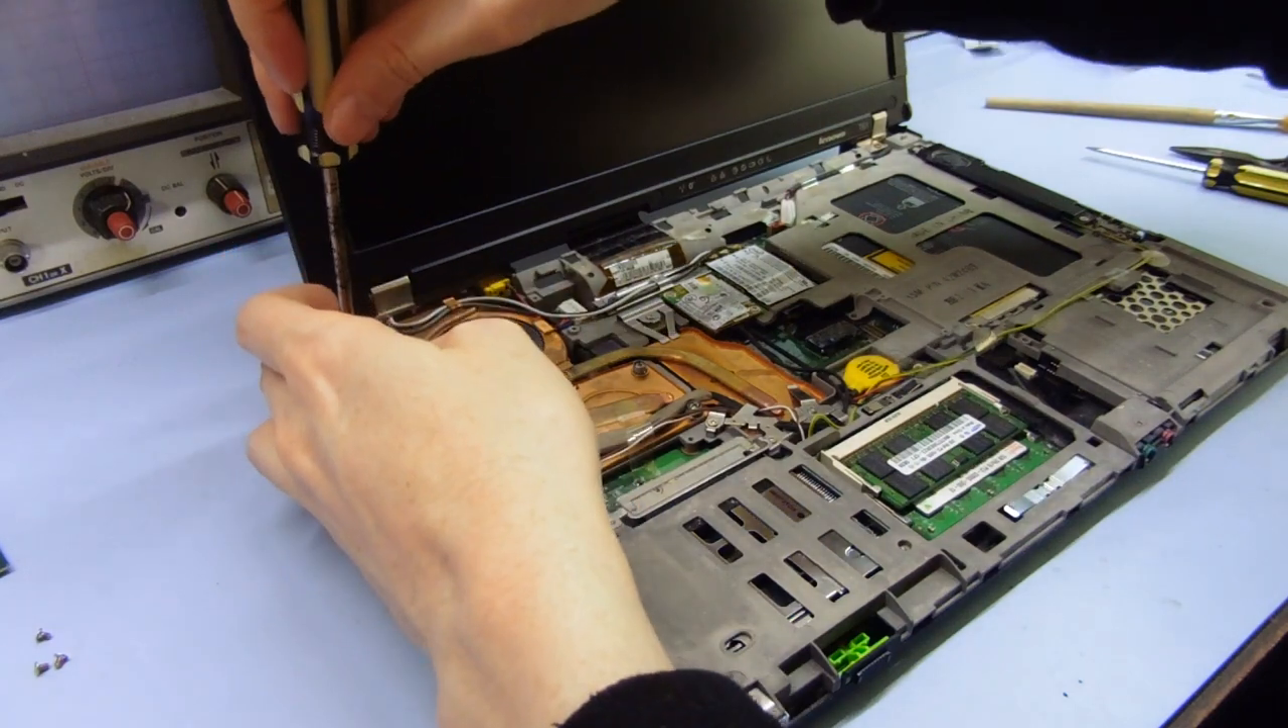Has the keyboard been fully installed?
No.